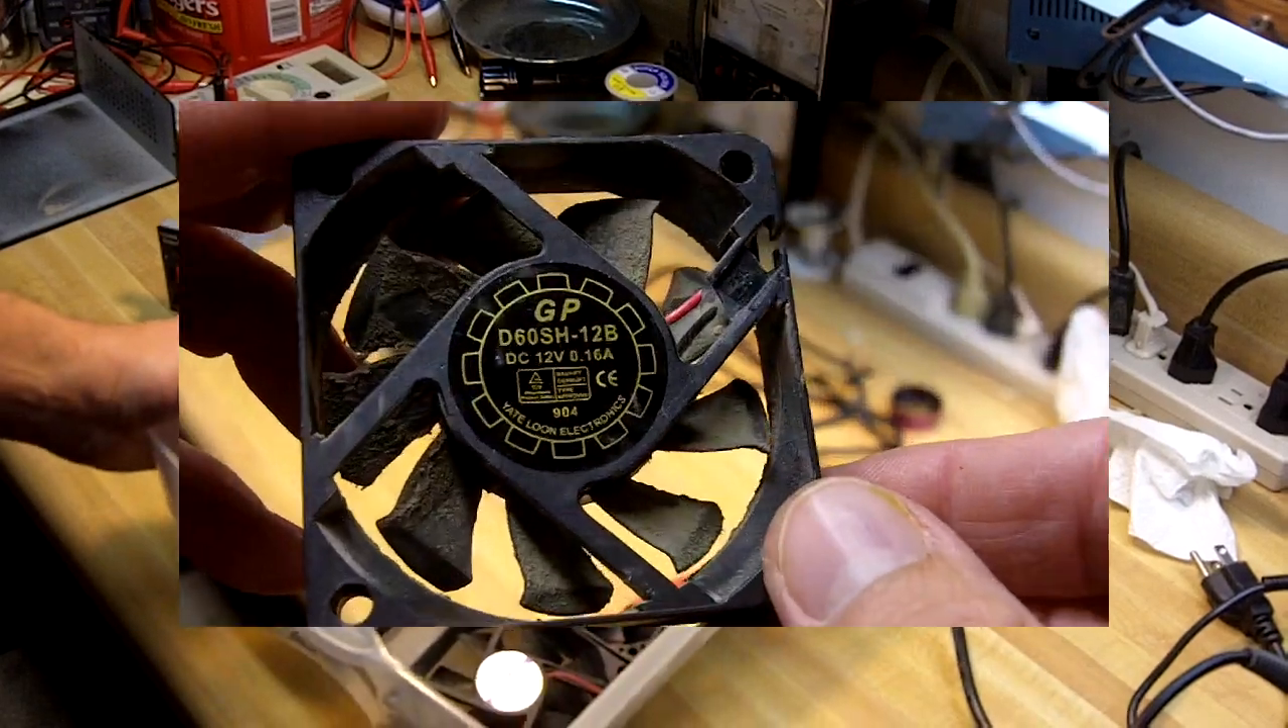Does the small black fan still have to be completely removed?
No.